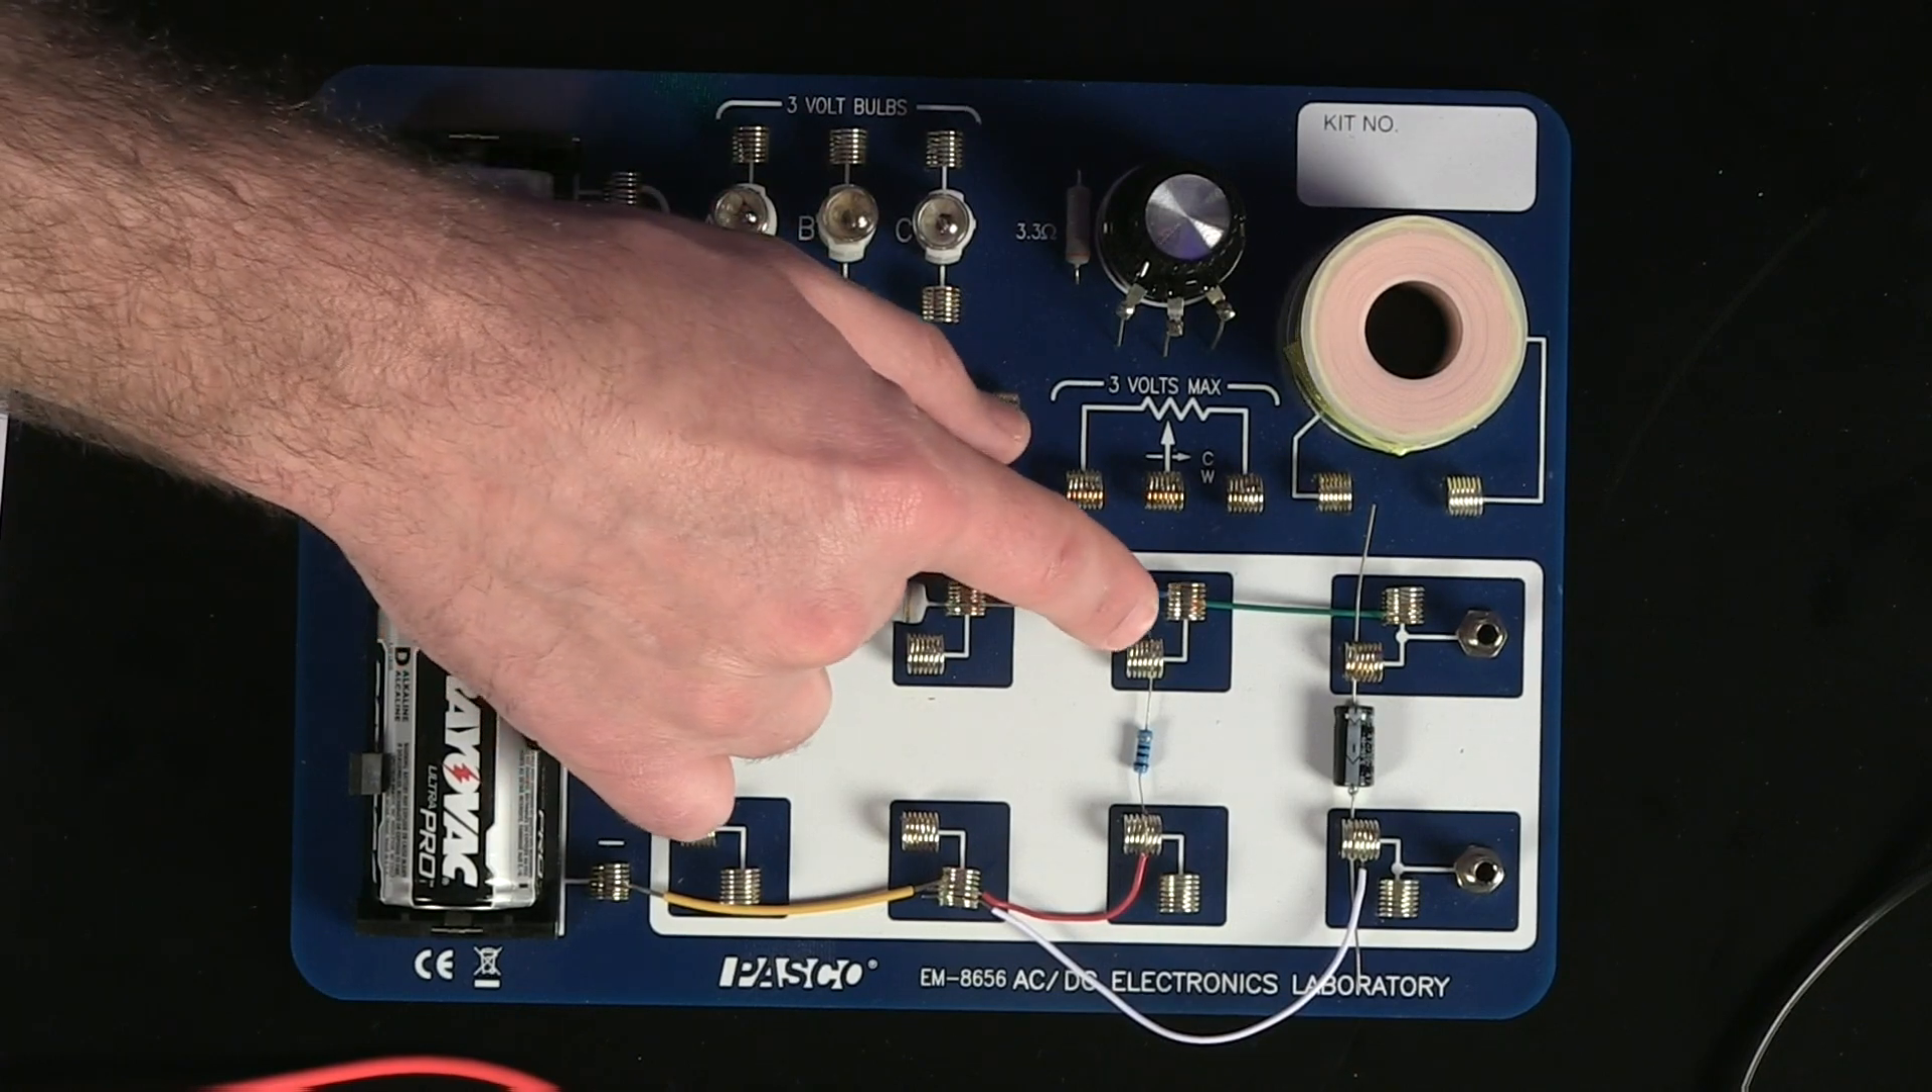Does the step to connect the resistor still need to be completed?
No.